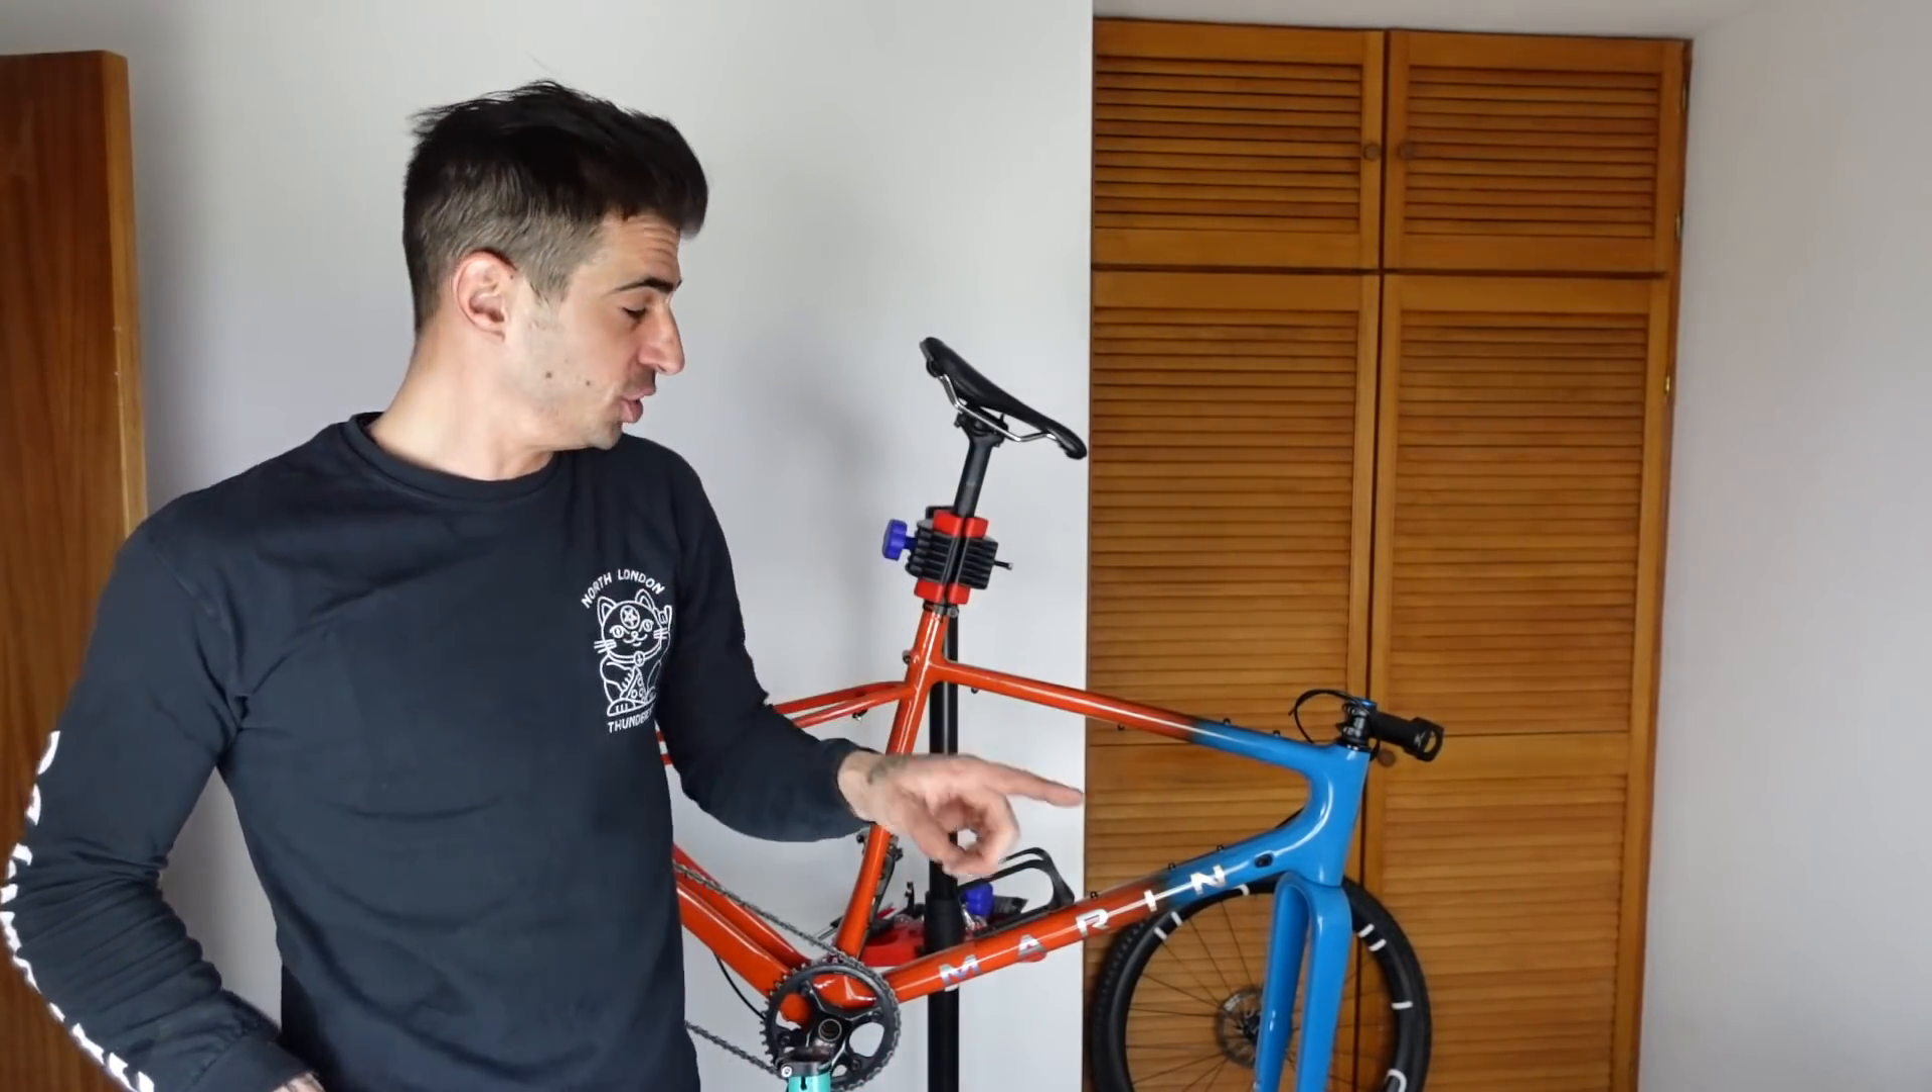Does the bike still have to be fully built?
Yes.